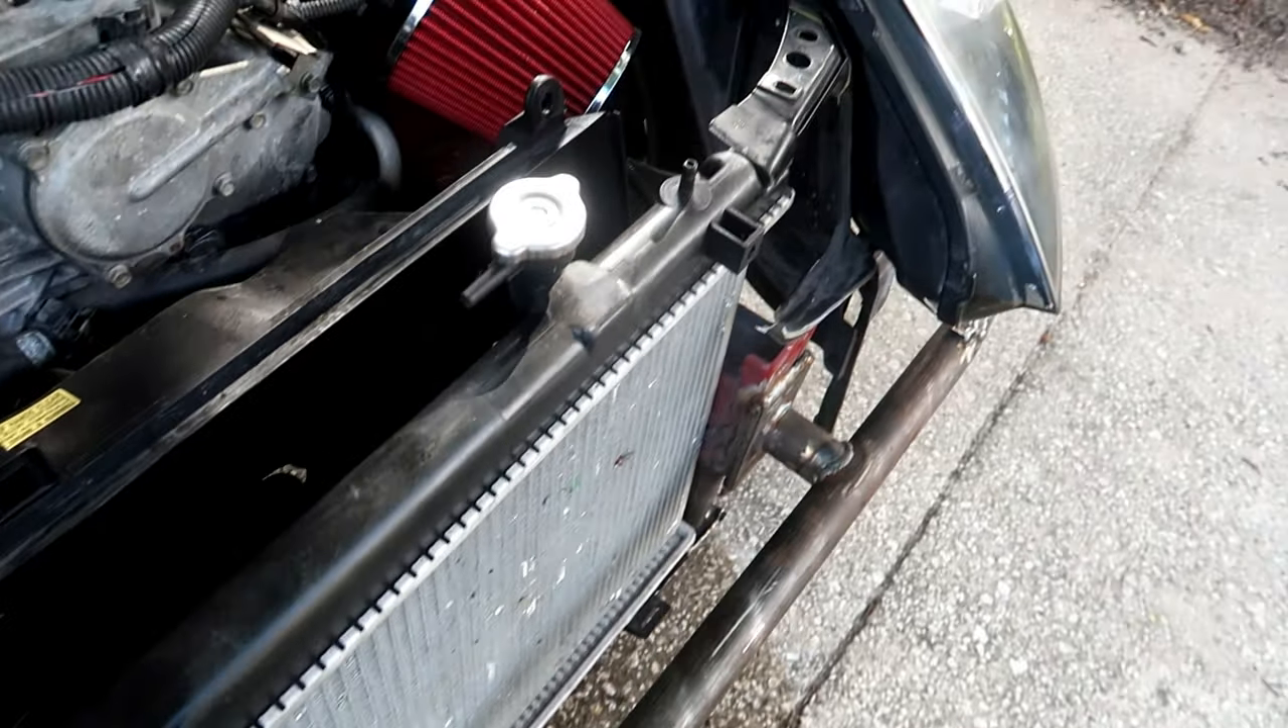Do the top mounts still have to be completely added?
Yes.